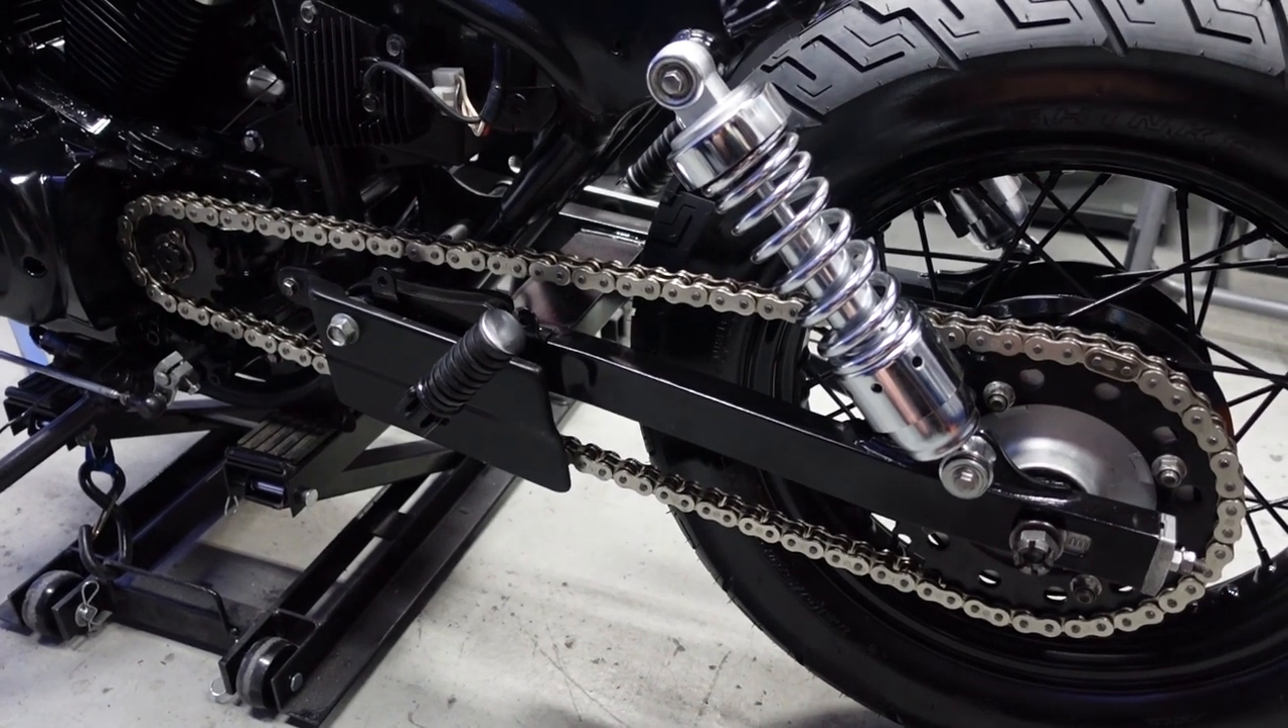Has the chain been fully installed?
Yes.